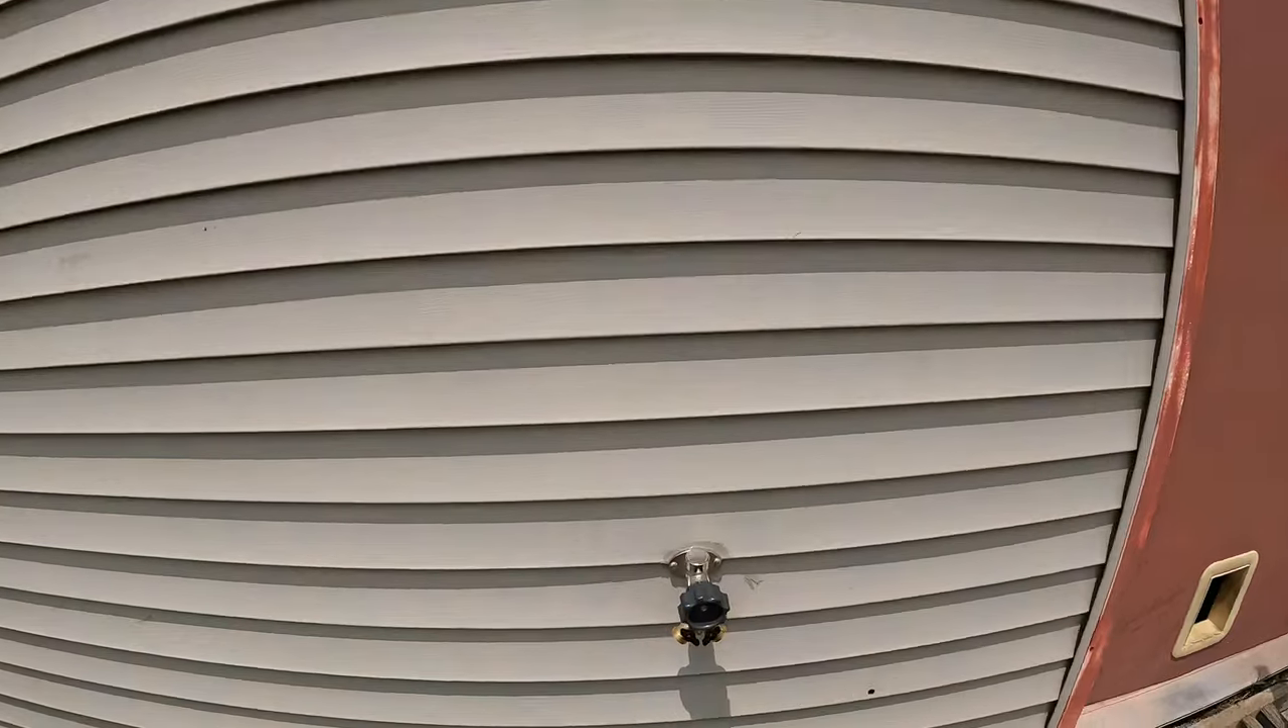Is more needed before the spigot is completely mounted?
No.